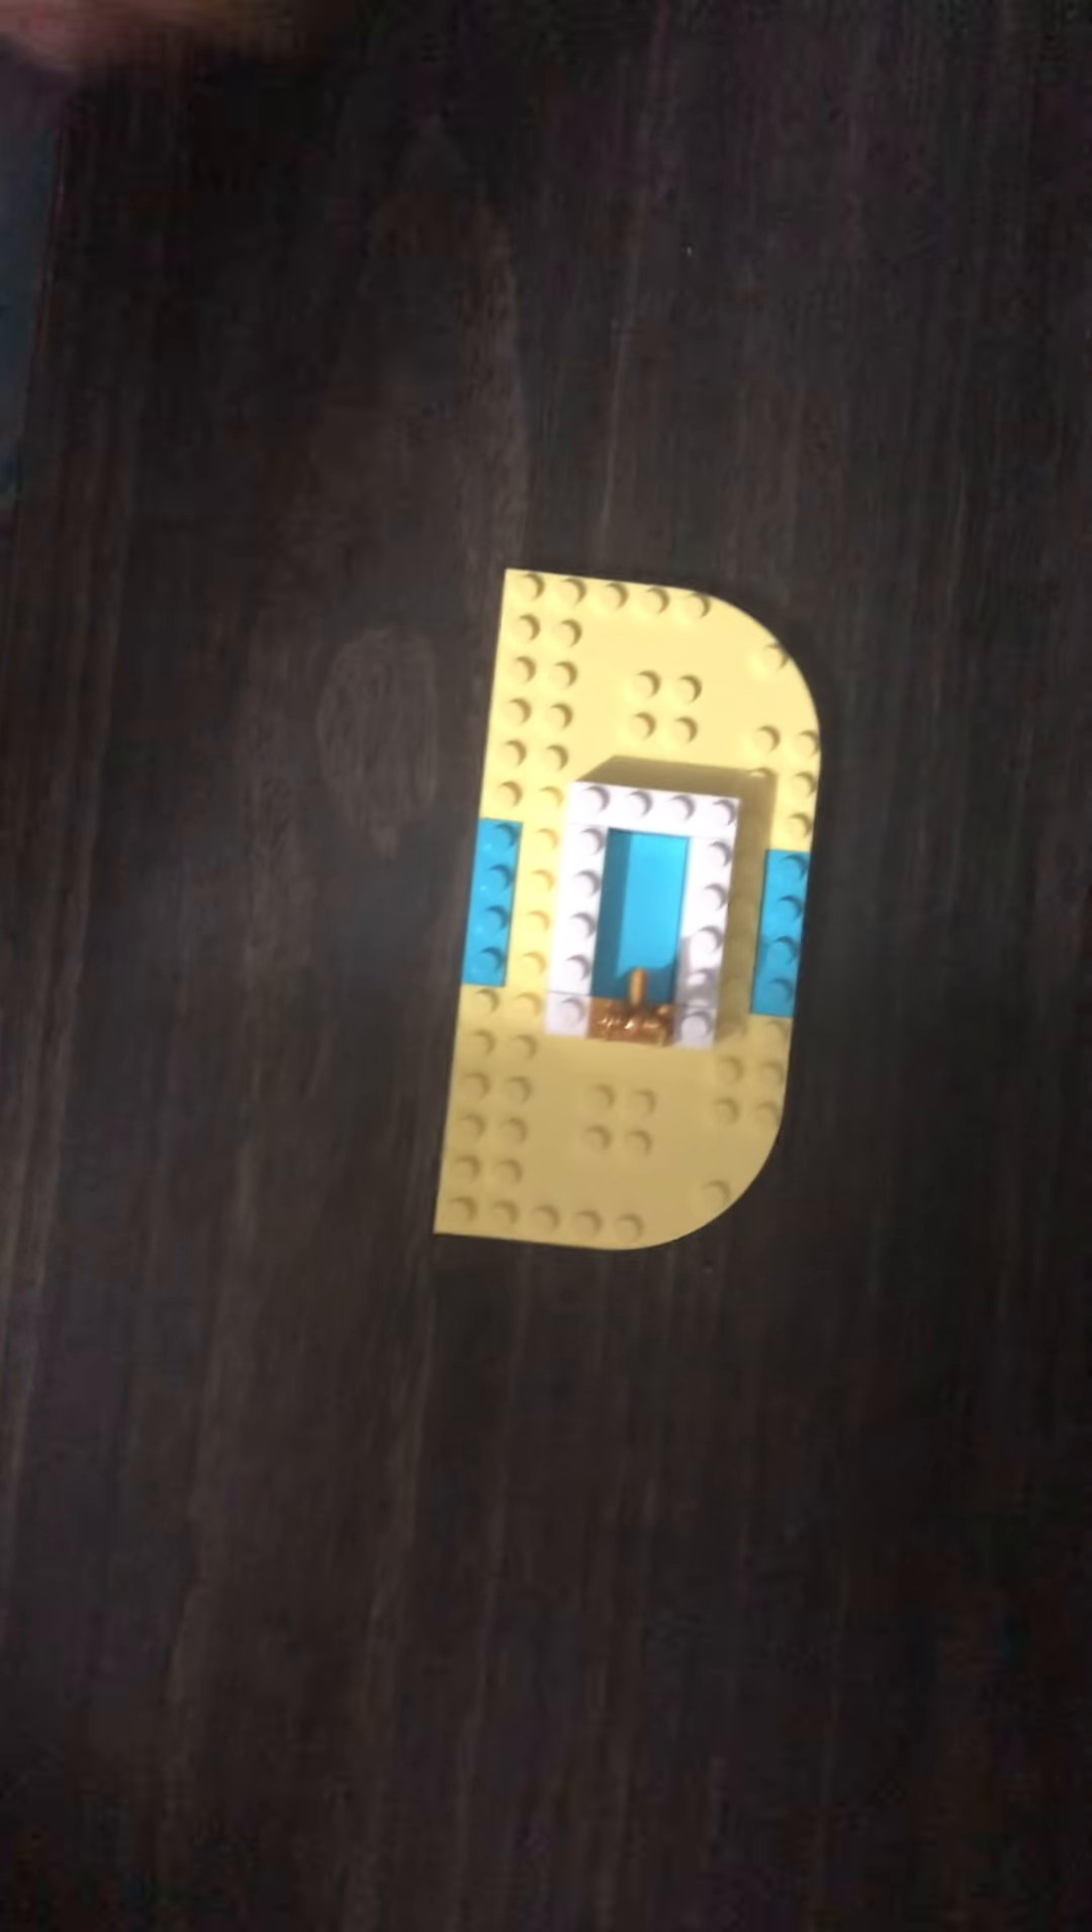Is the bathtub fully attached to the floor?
Yes.